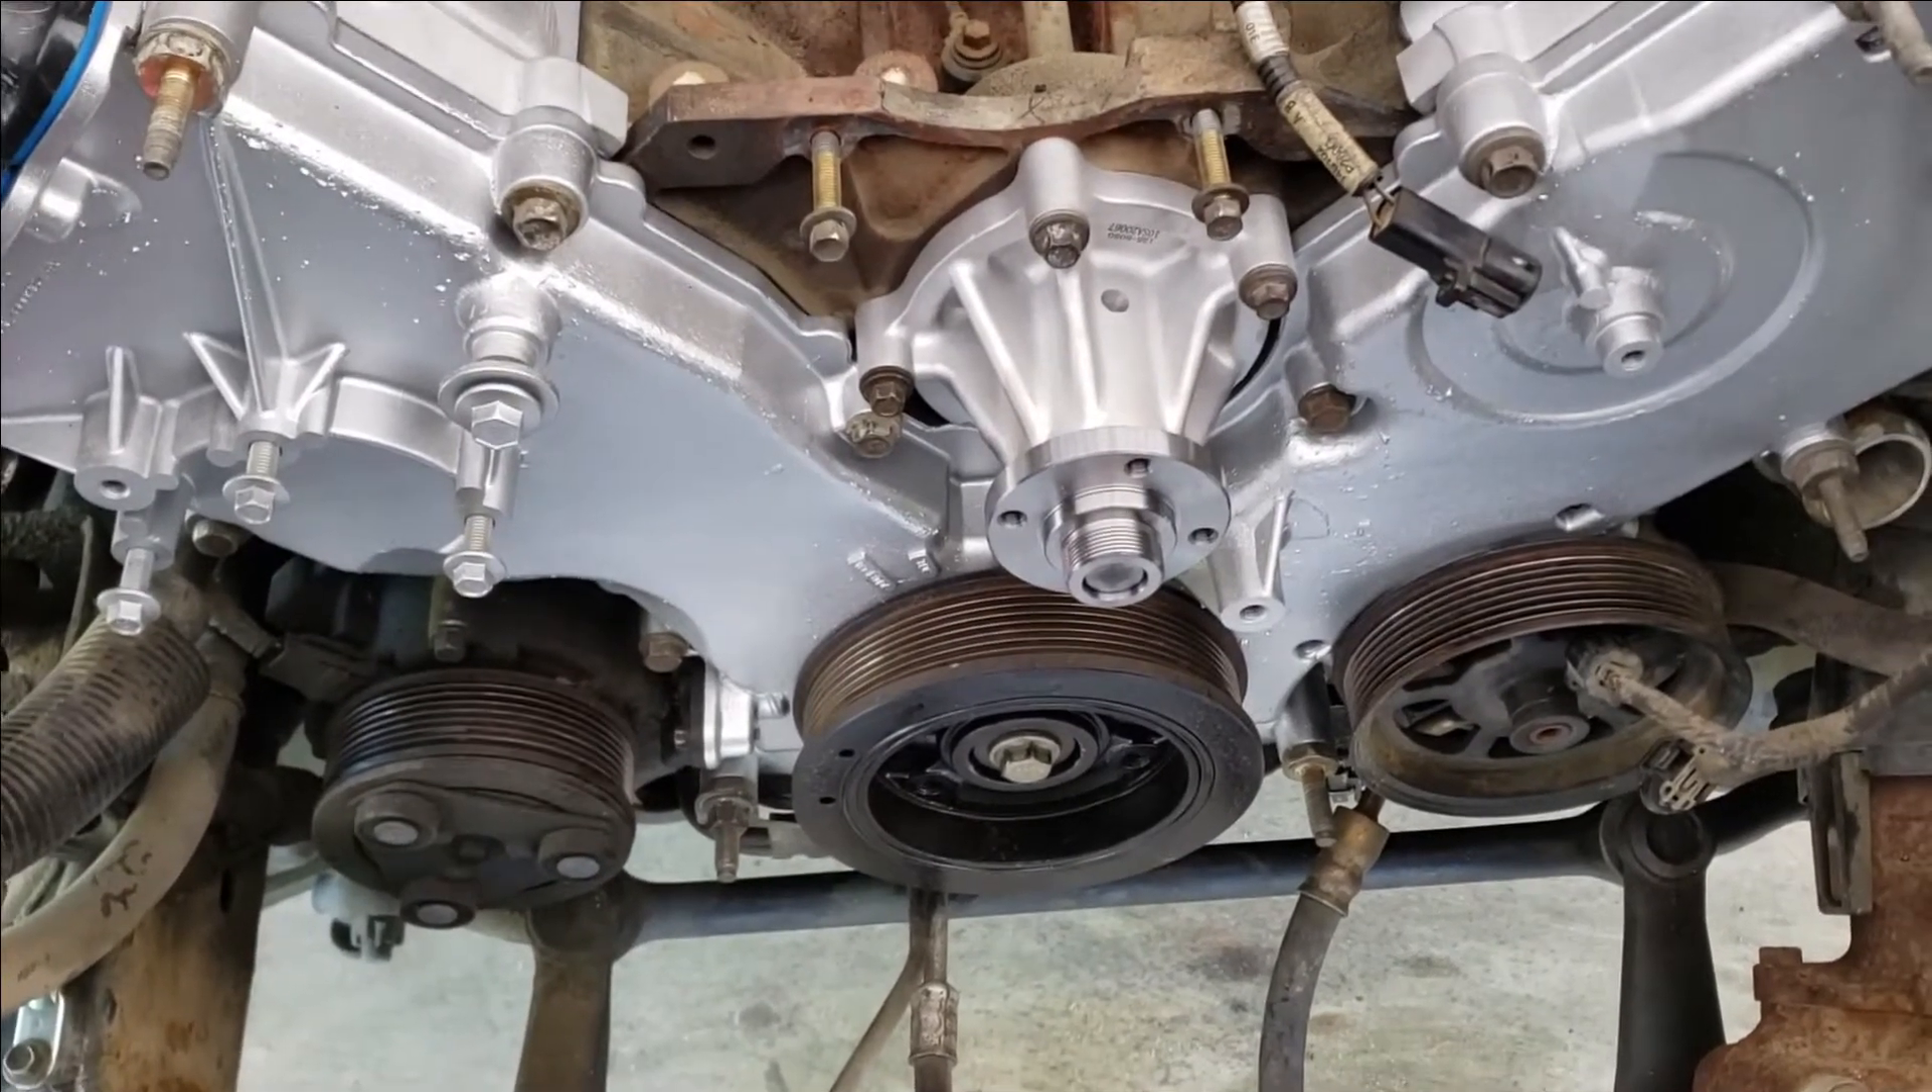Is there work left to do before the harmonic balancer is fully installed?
No.